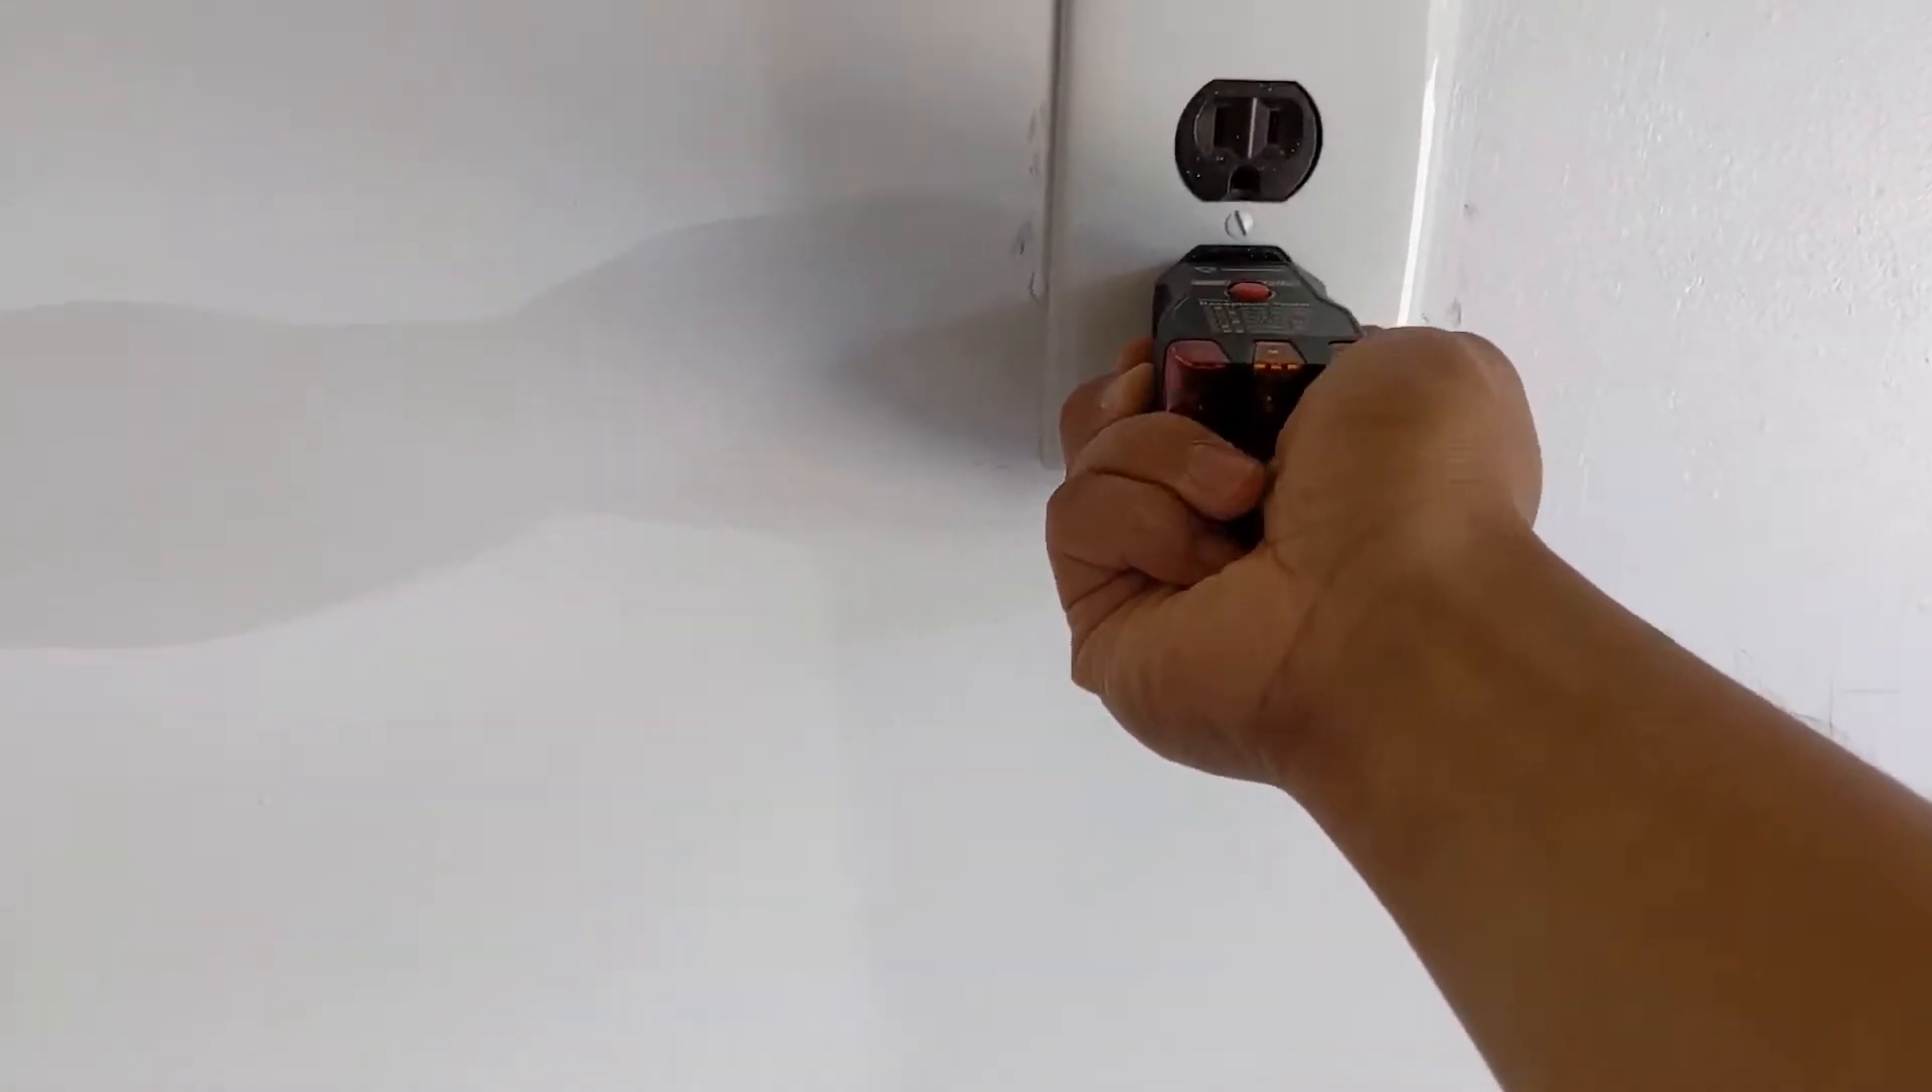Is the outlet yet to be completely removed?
Yes.